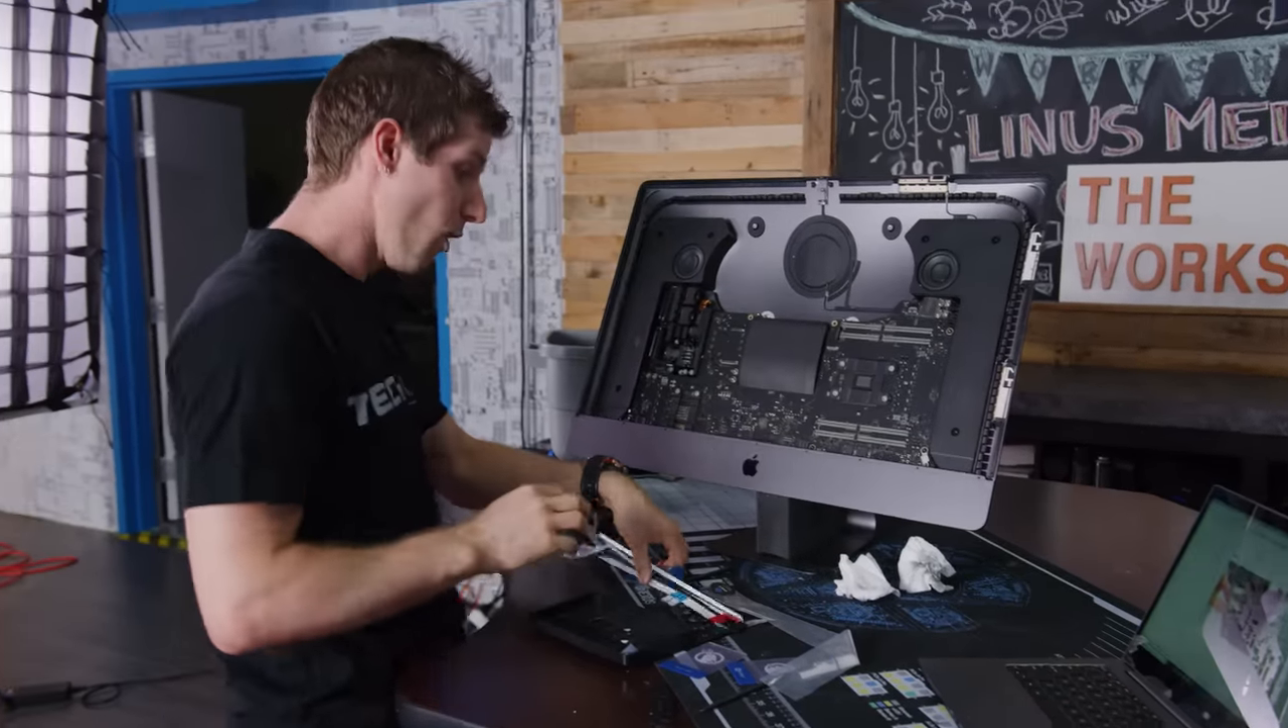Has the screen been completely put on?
No.